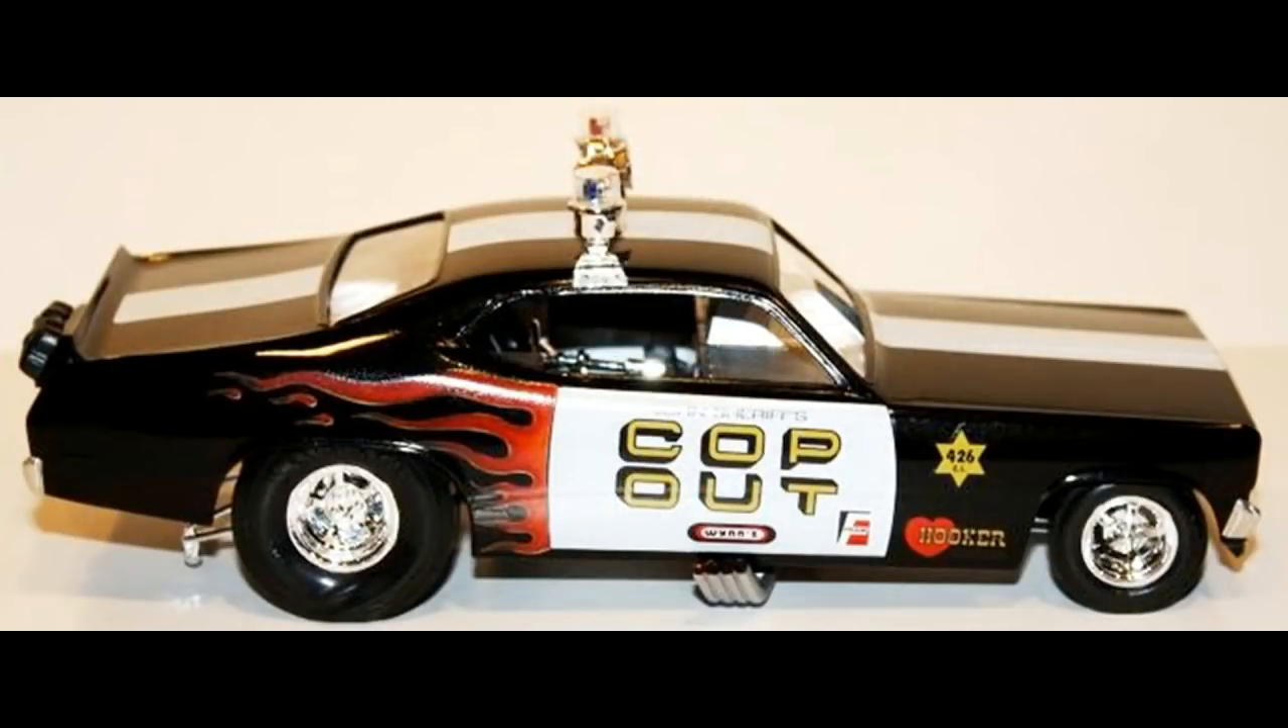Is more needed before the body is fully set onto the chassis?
No.